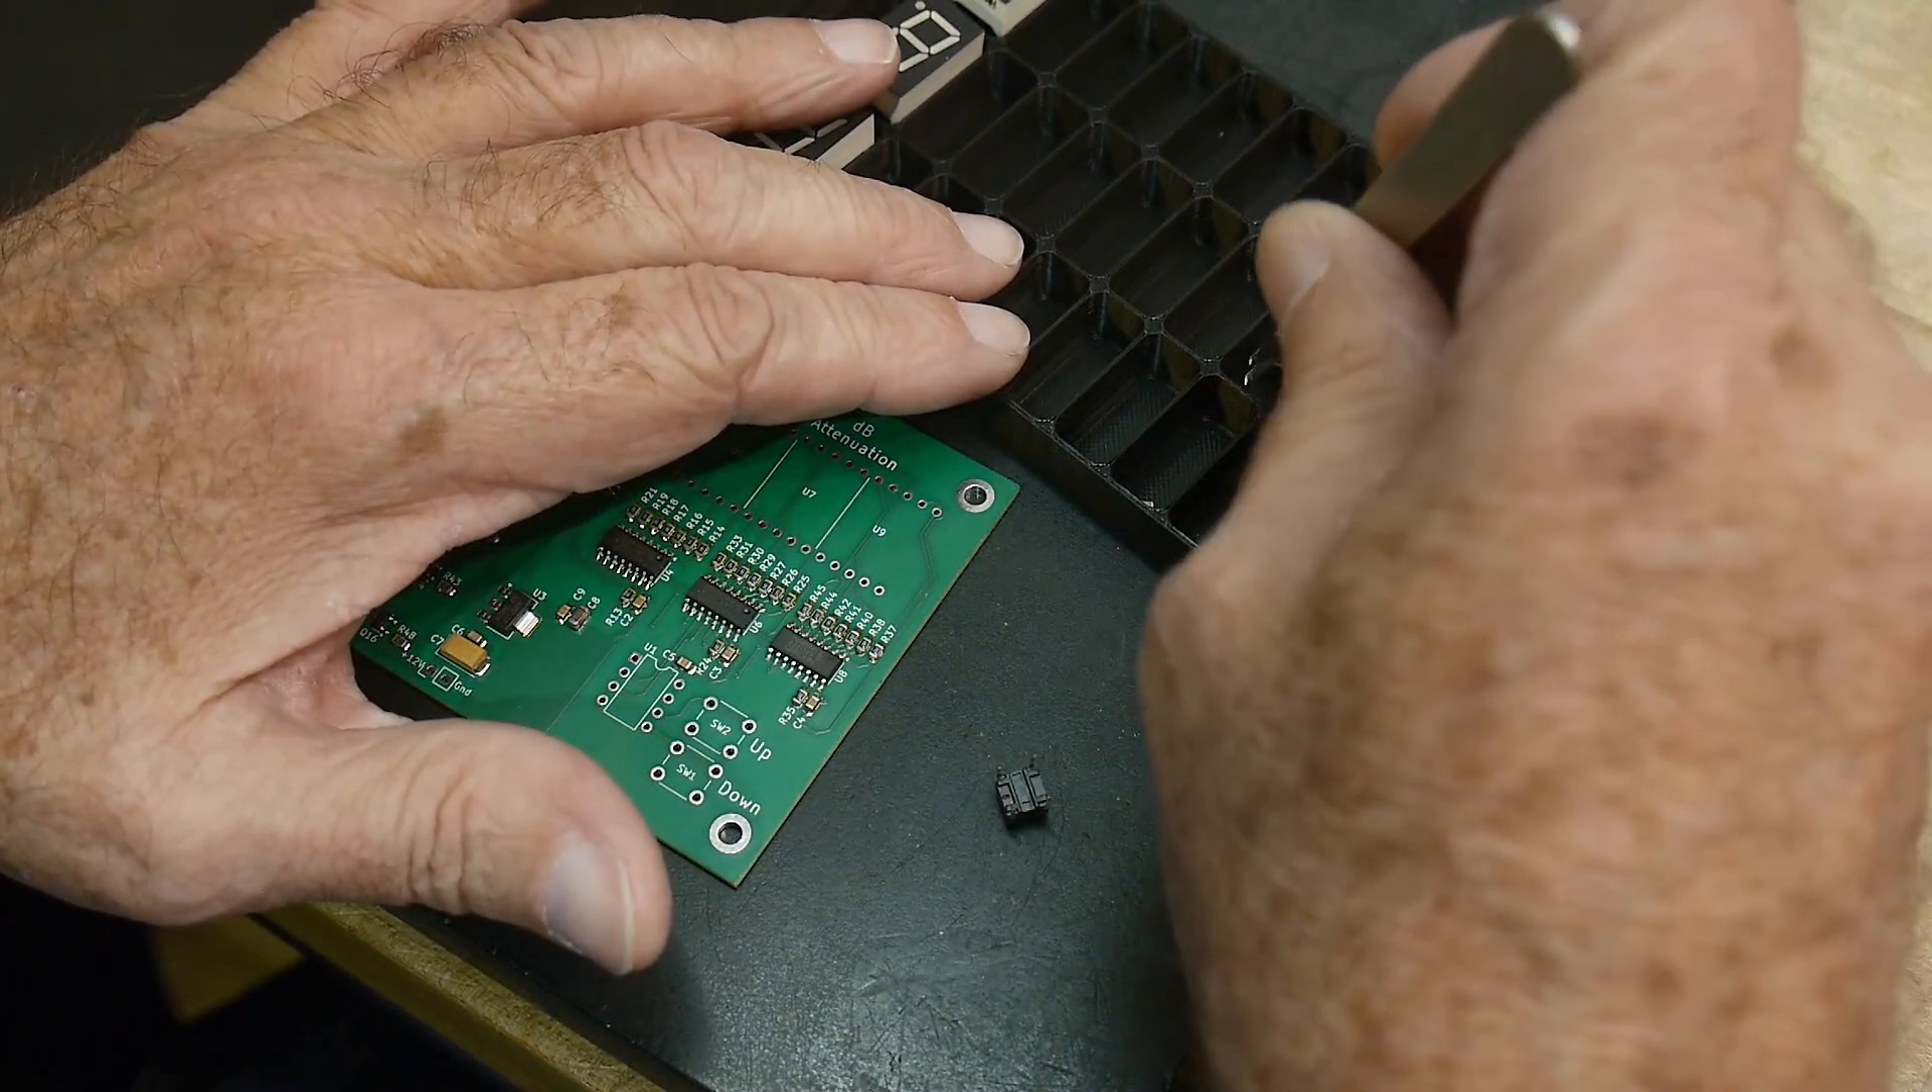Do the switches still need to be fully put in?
Yes.